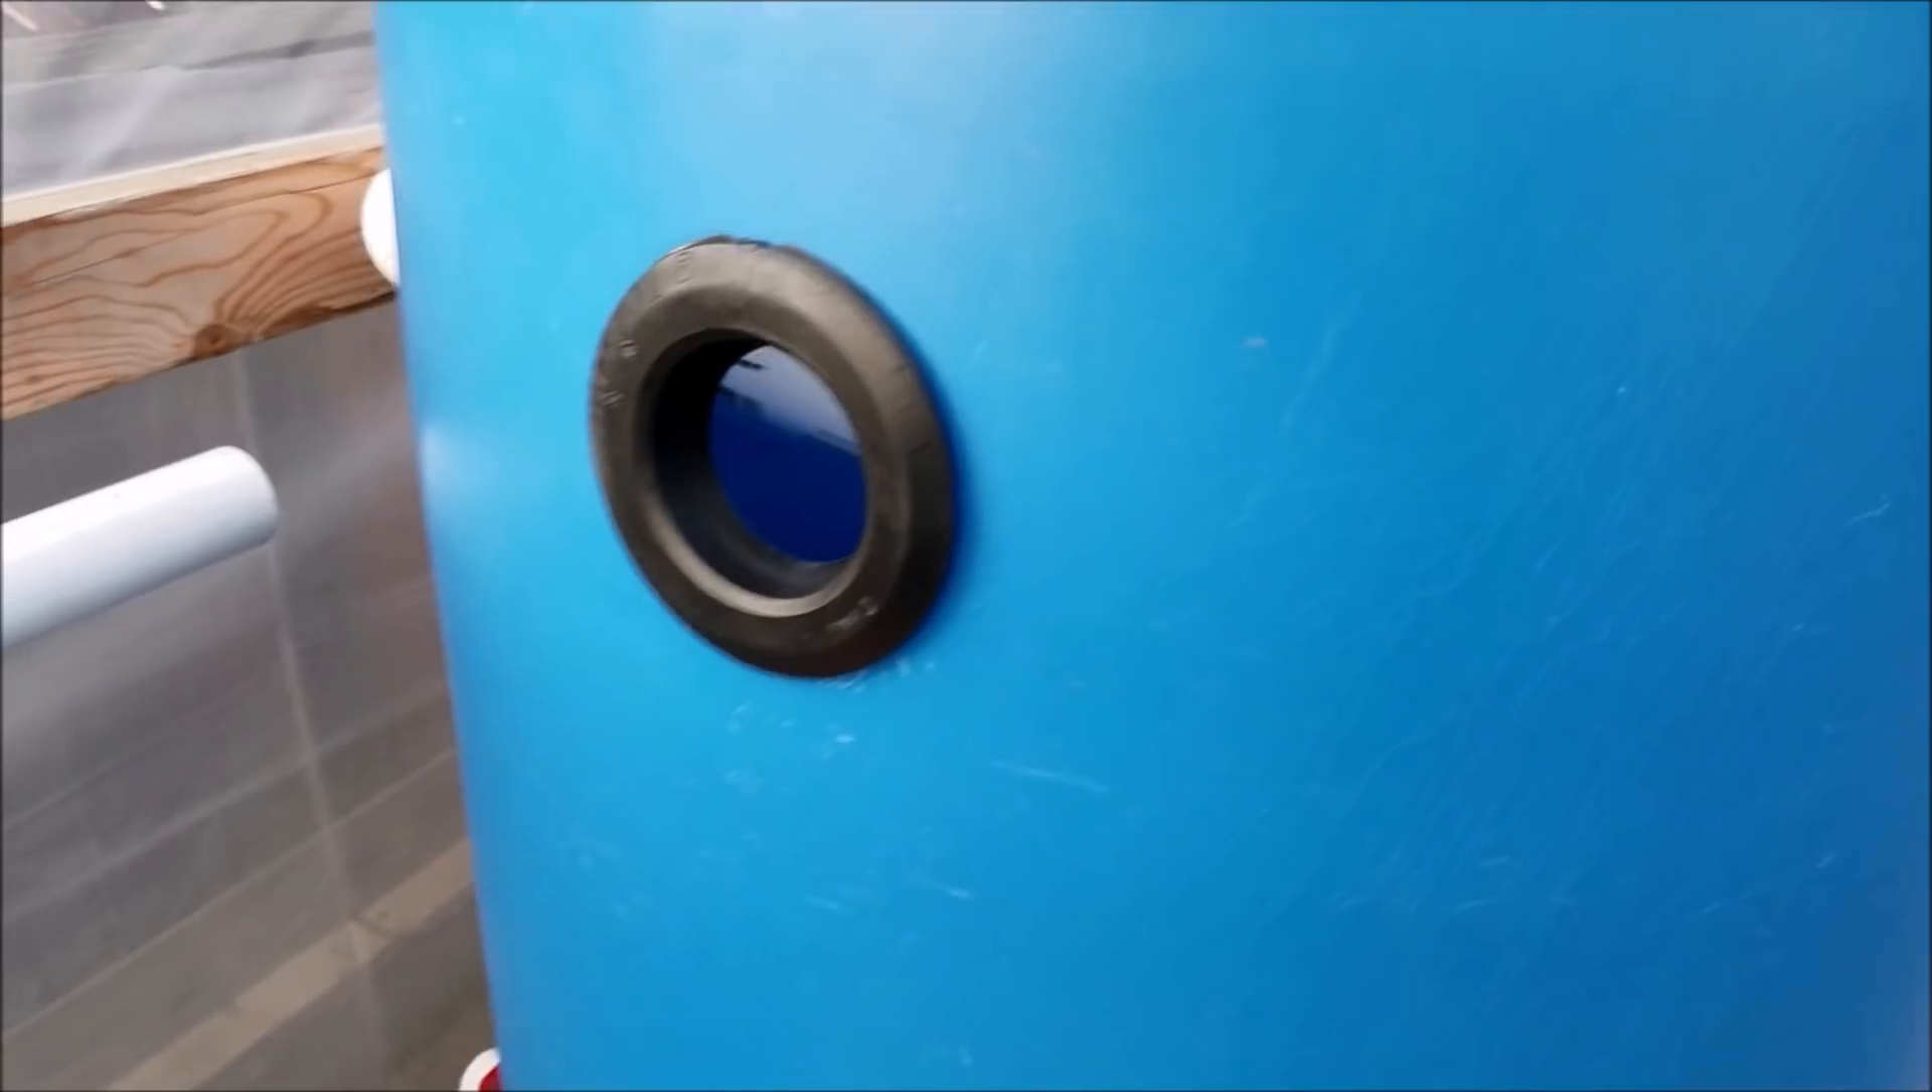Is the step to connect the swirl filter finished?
No.